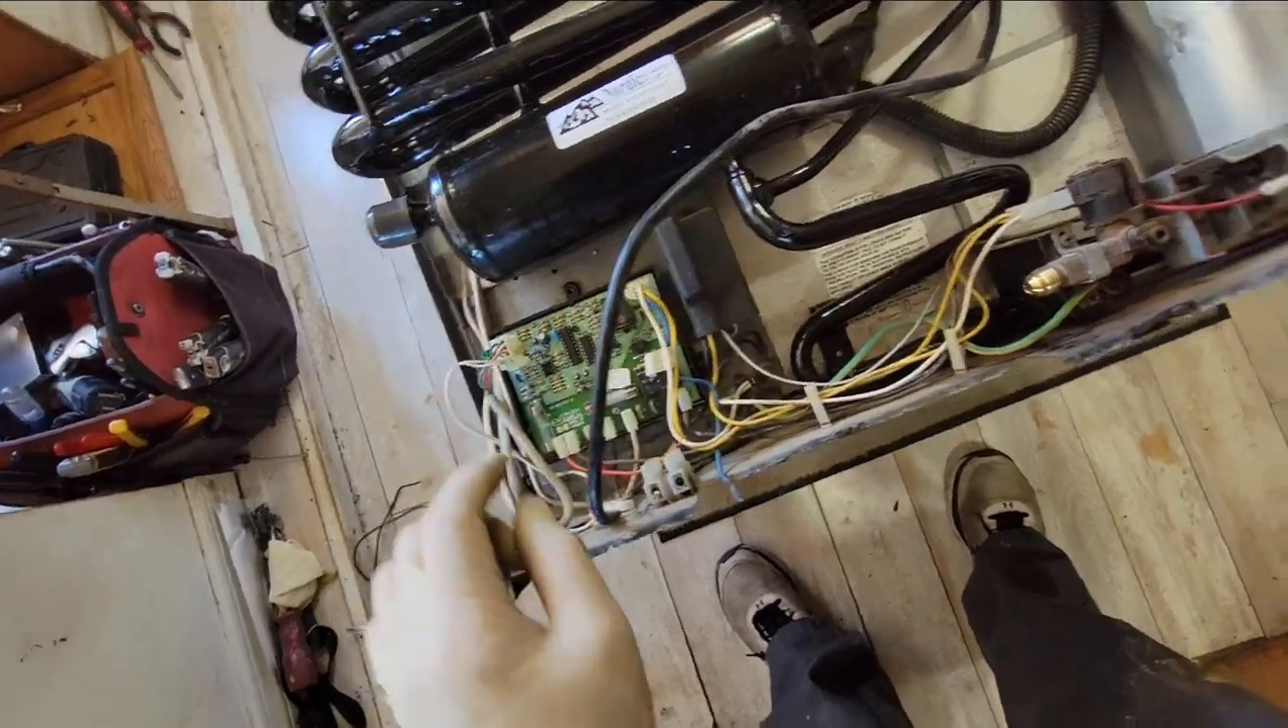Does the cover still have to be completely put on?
Yes.